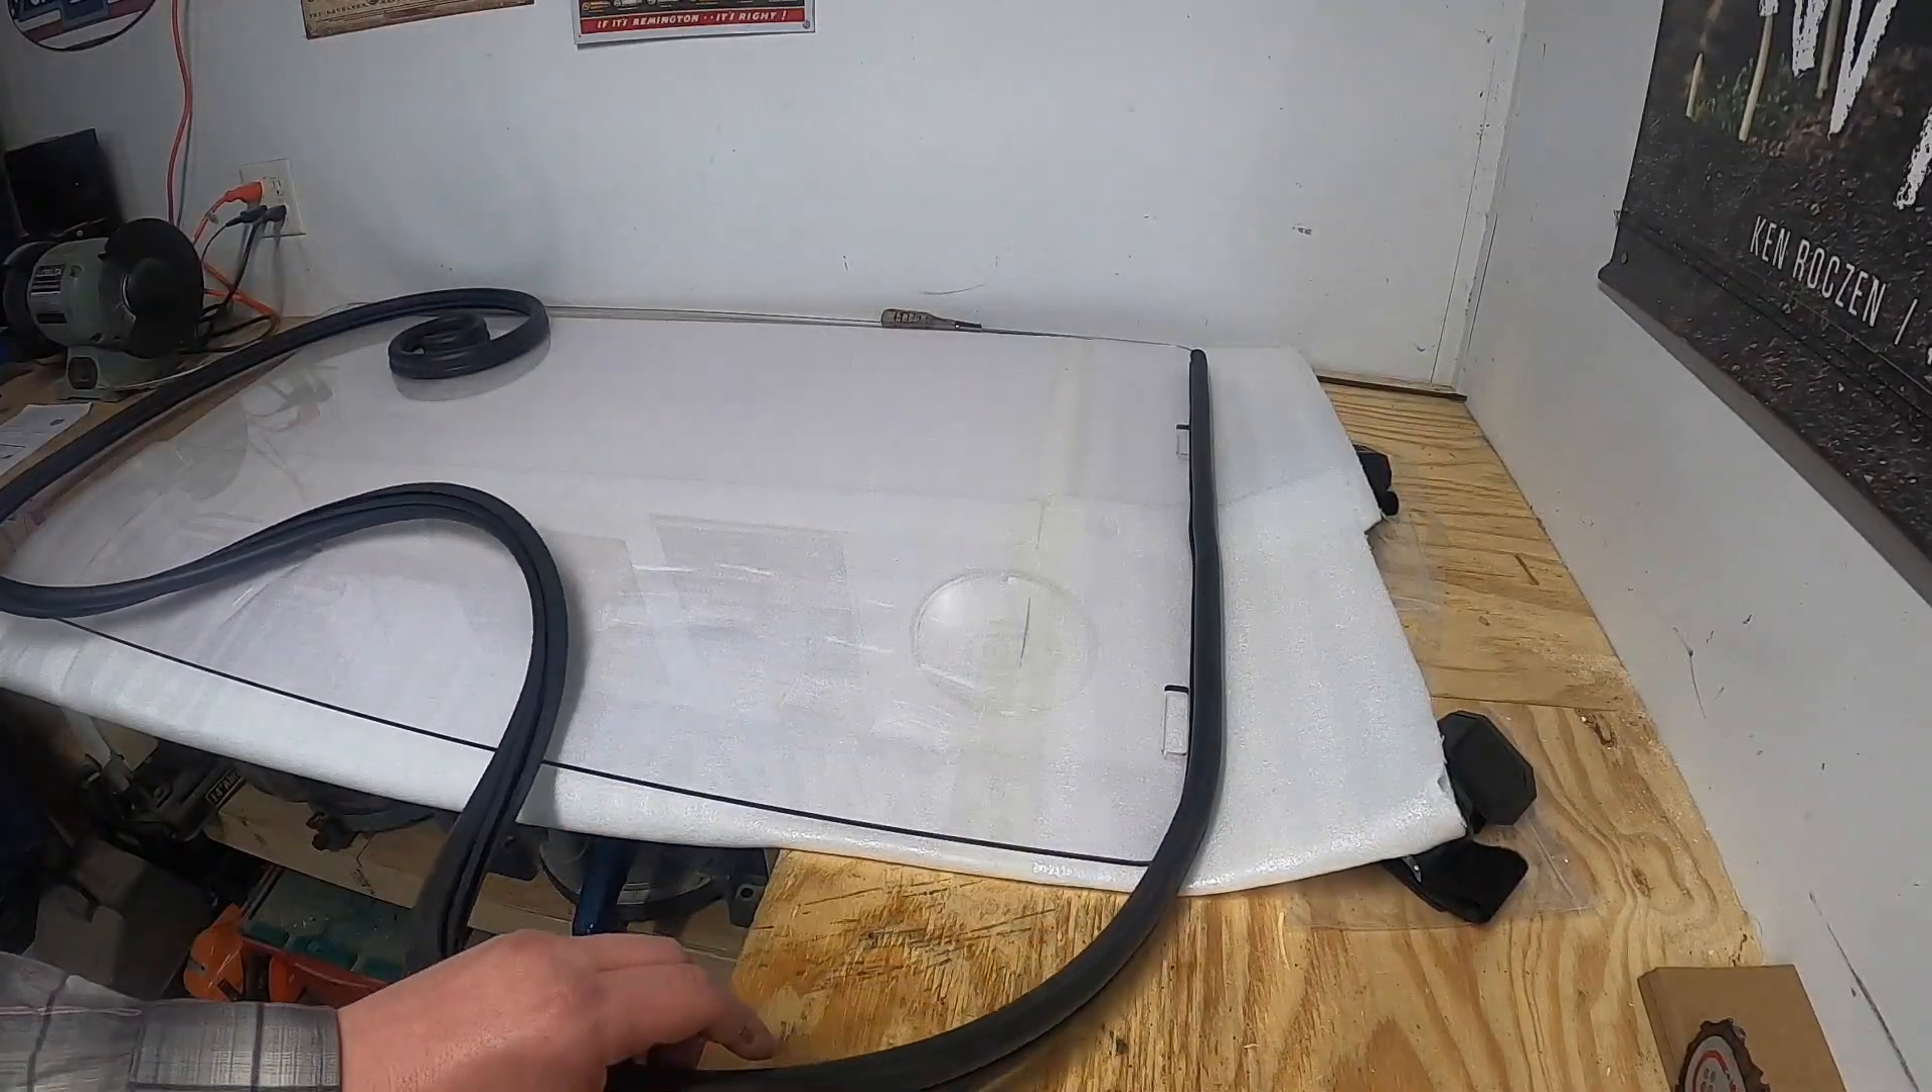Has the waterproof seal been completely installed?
No.